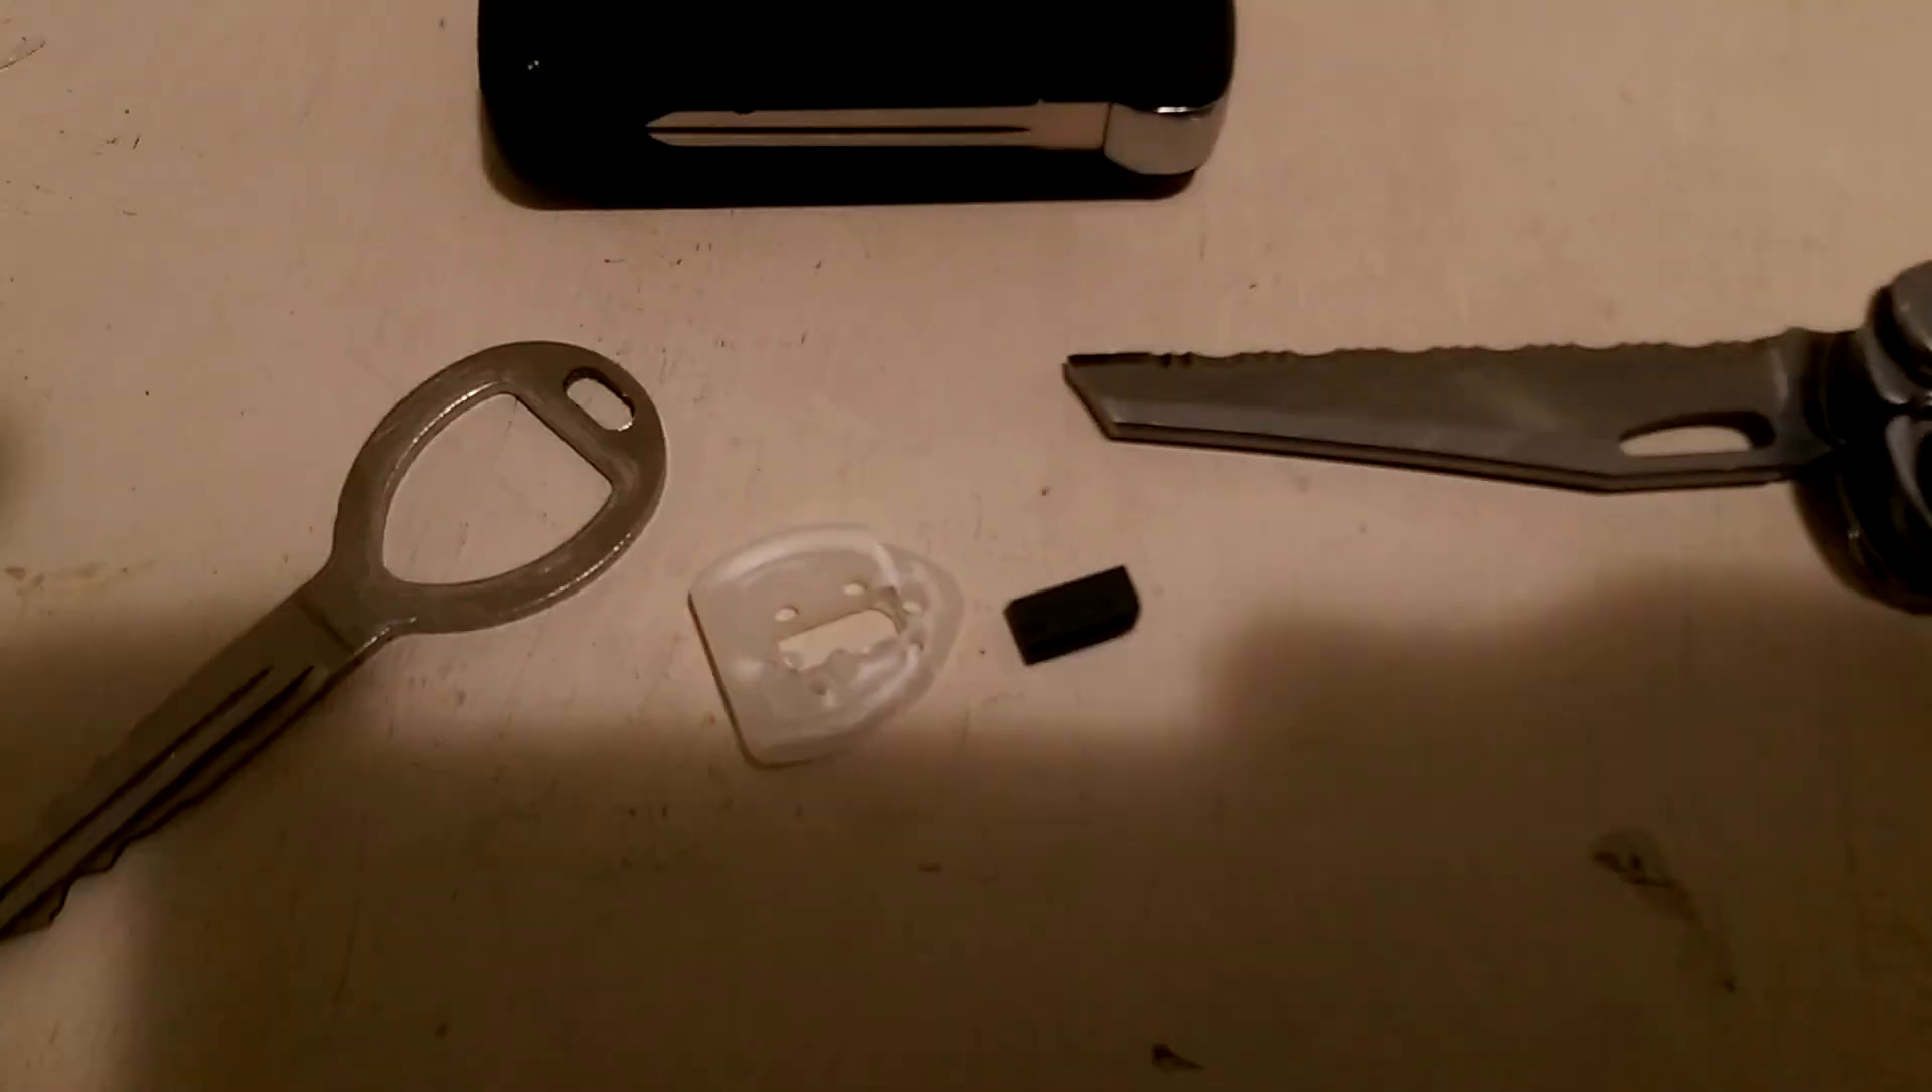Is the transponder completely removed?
Yes.